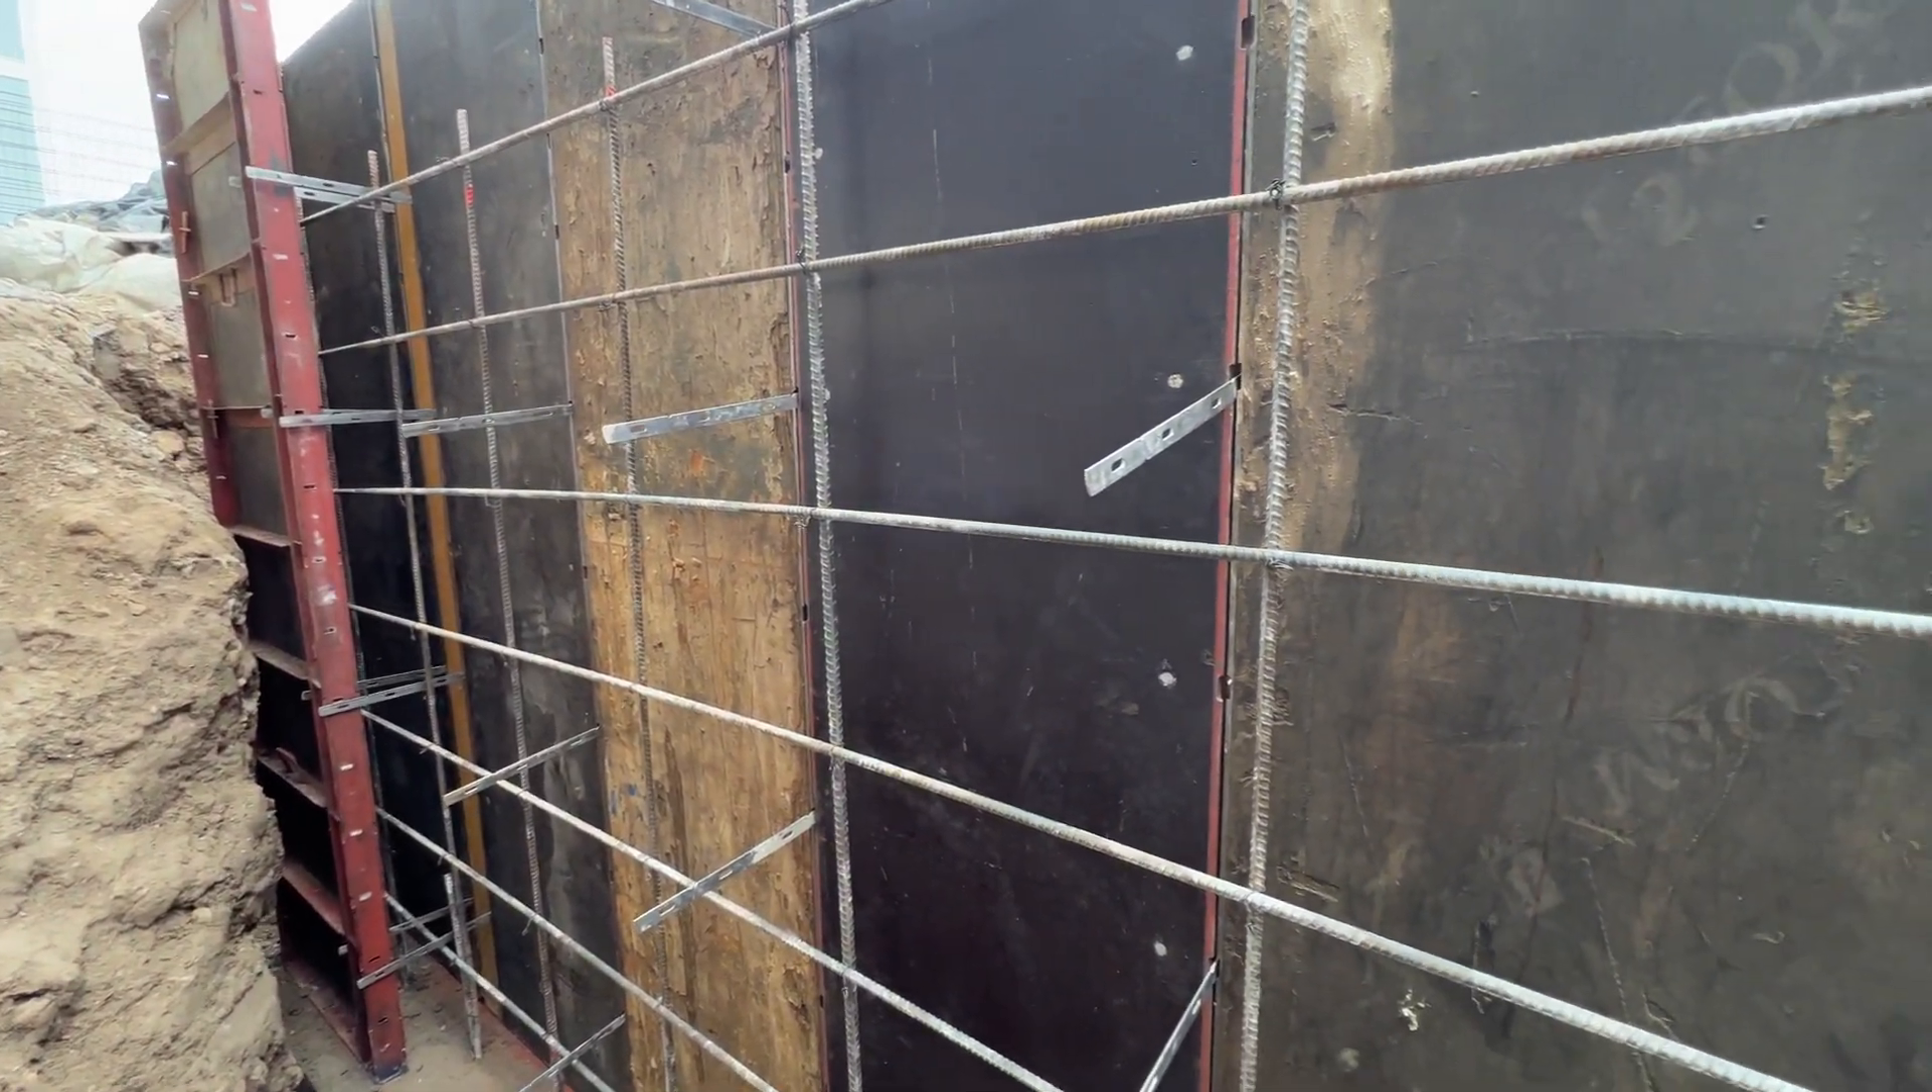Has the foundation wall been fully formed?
No.